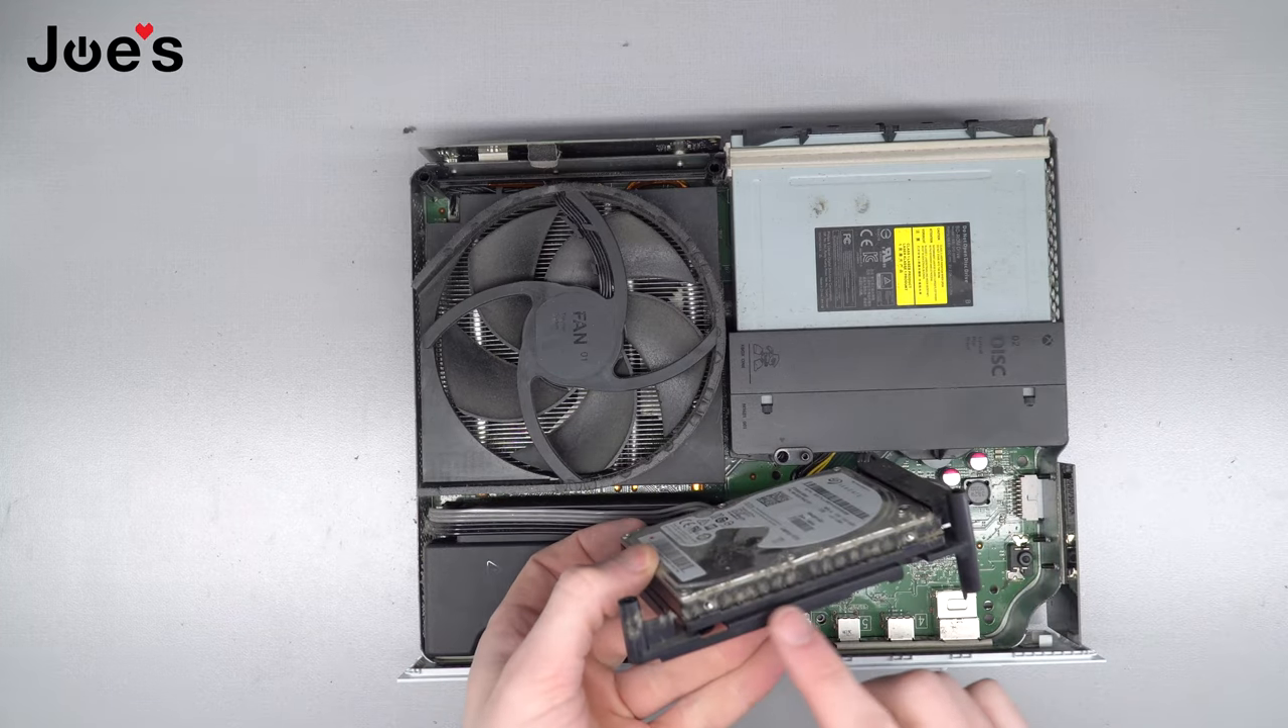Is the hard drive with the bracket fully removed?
Yes.